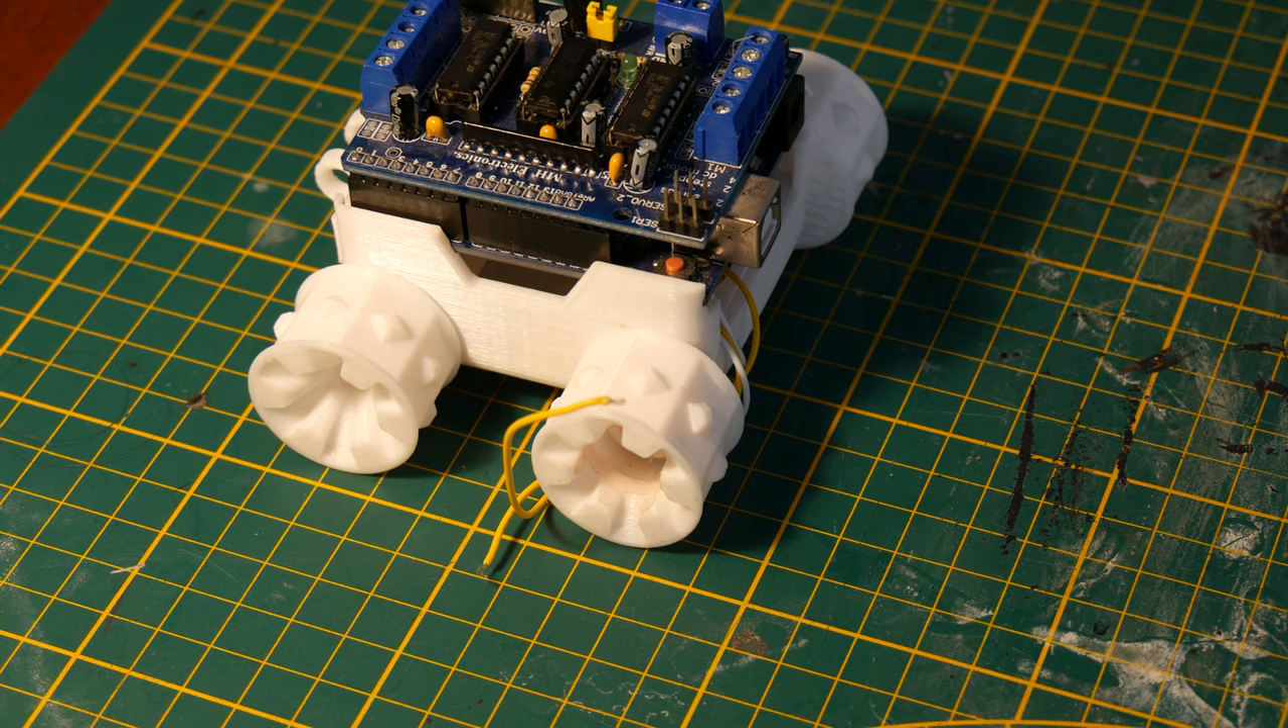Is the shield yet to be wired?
Yes.